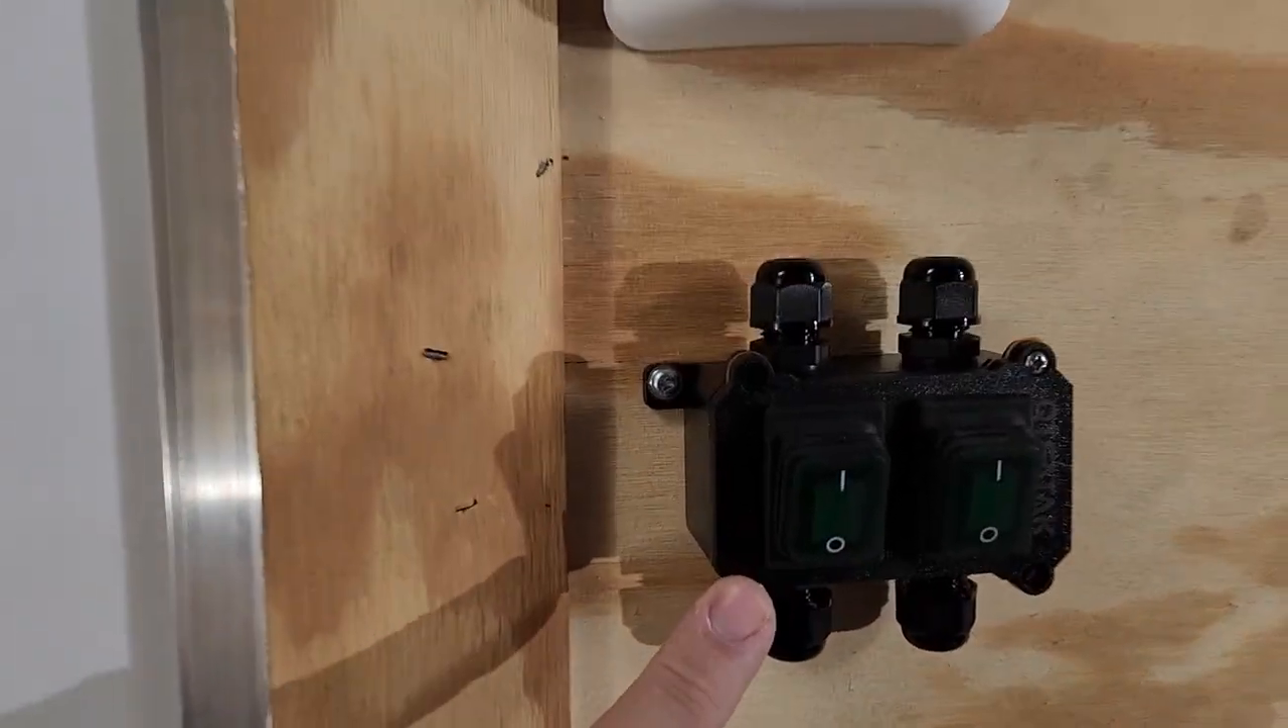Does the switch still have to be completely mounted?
No.